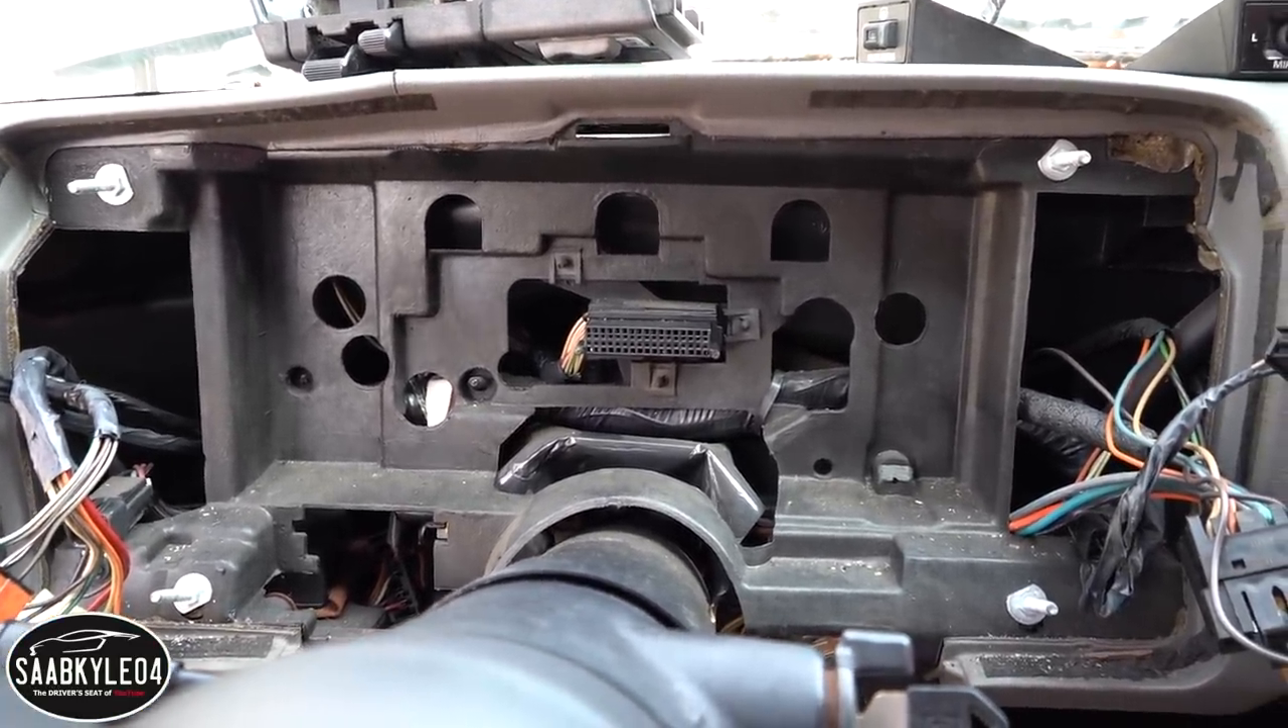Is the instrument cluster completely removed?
Yes.